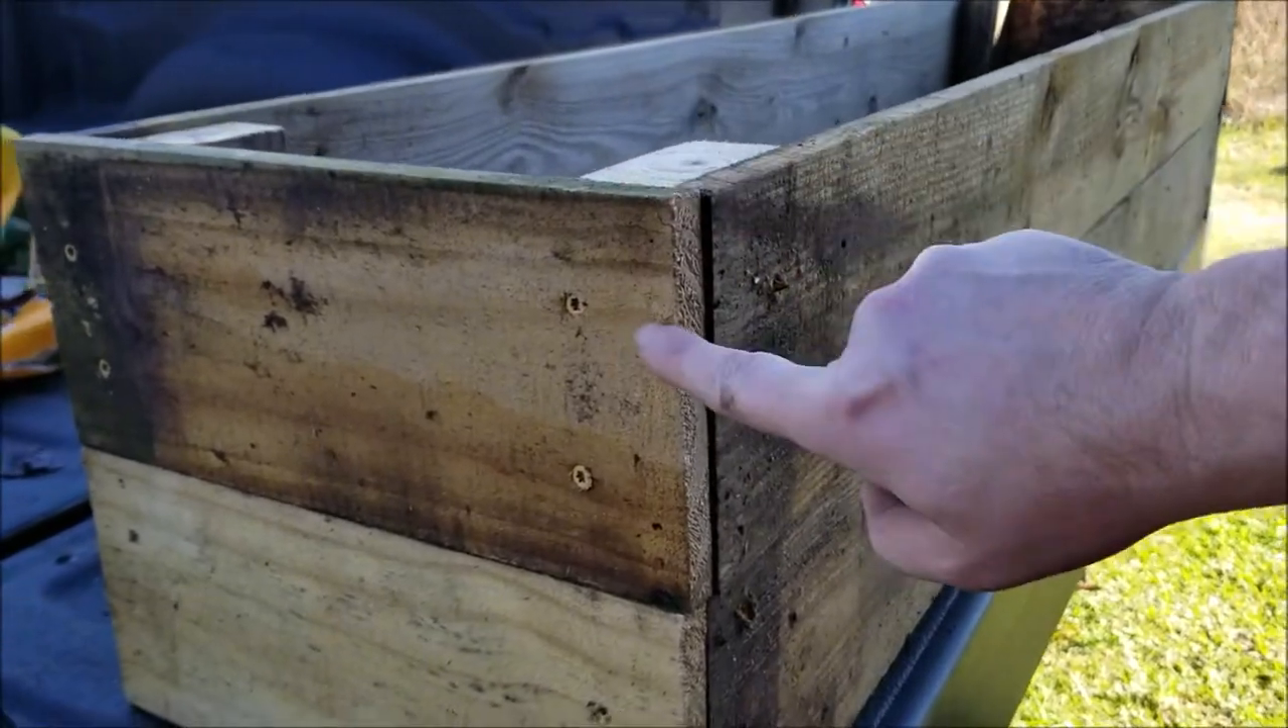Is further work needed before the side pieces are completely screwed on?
No.